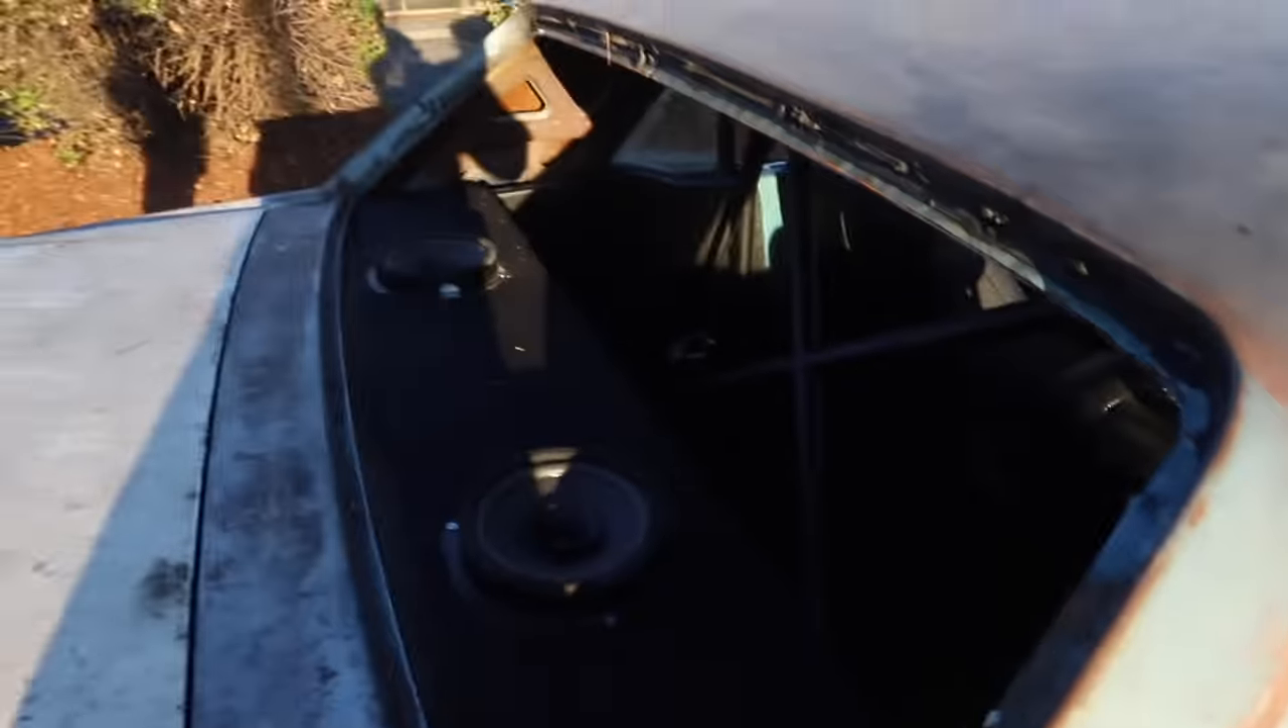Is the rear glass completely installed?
No.